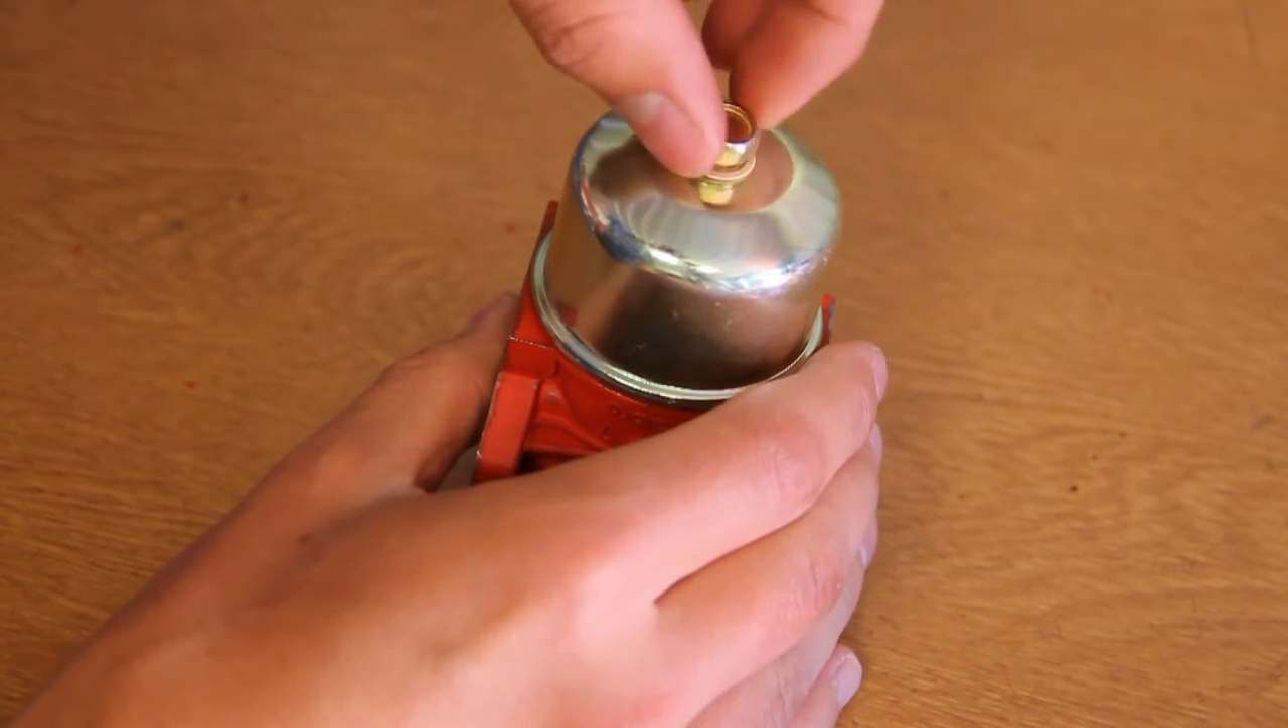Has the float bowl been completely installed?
No.